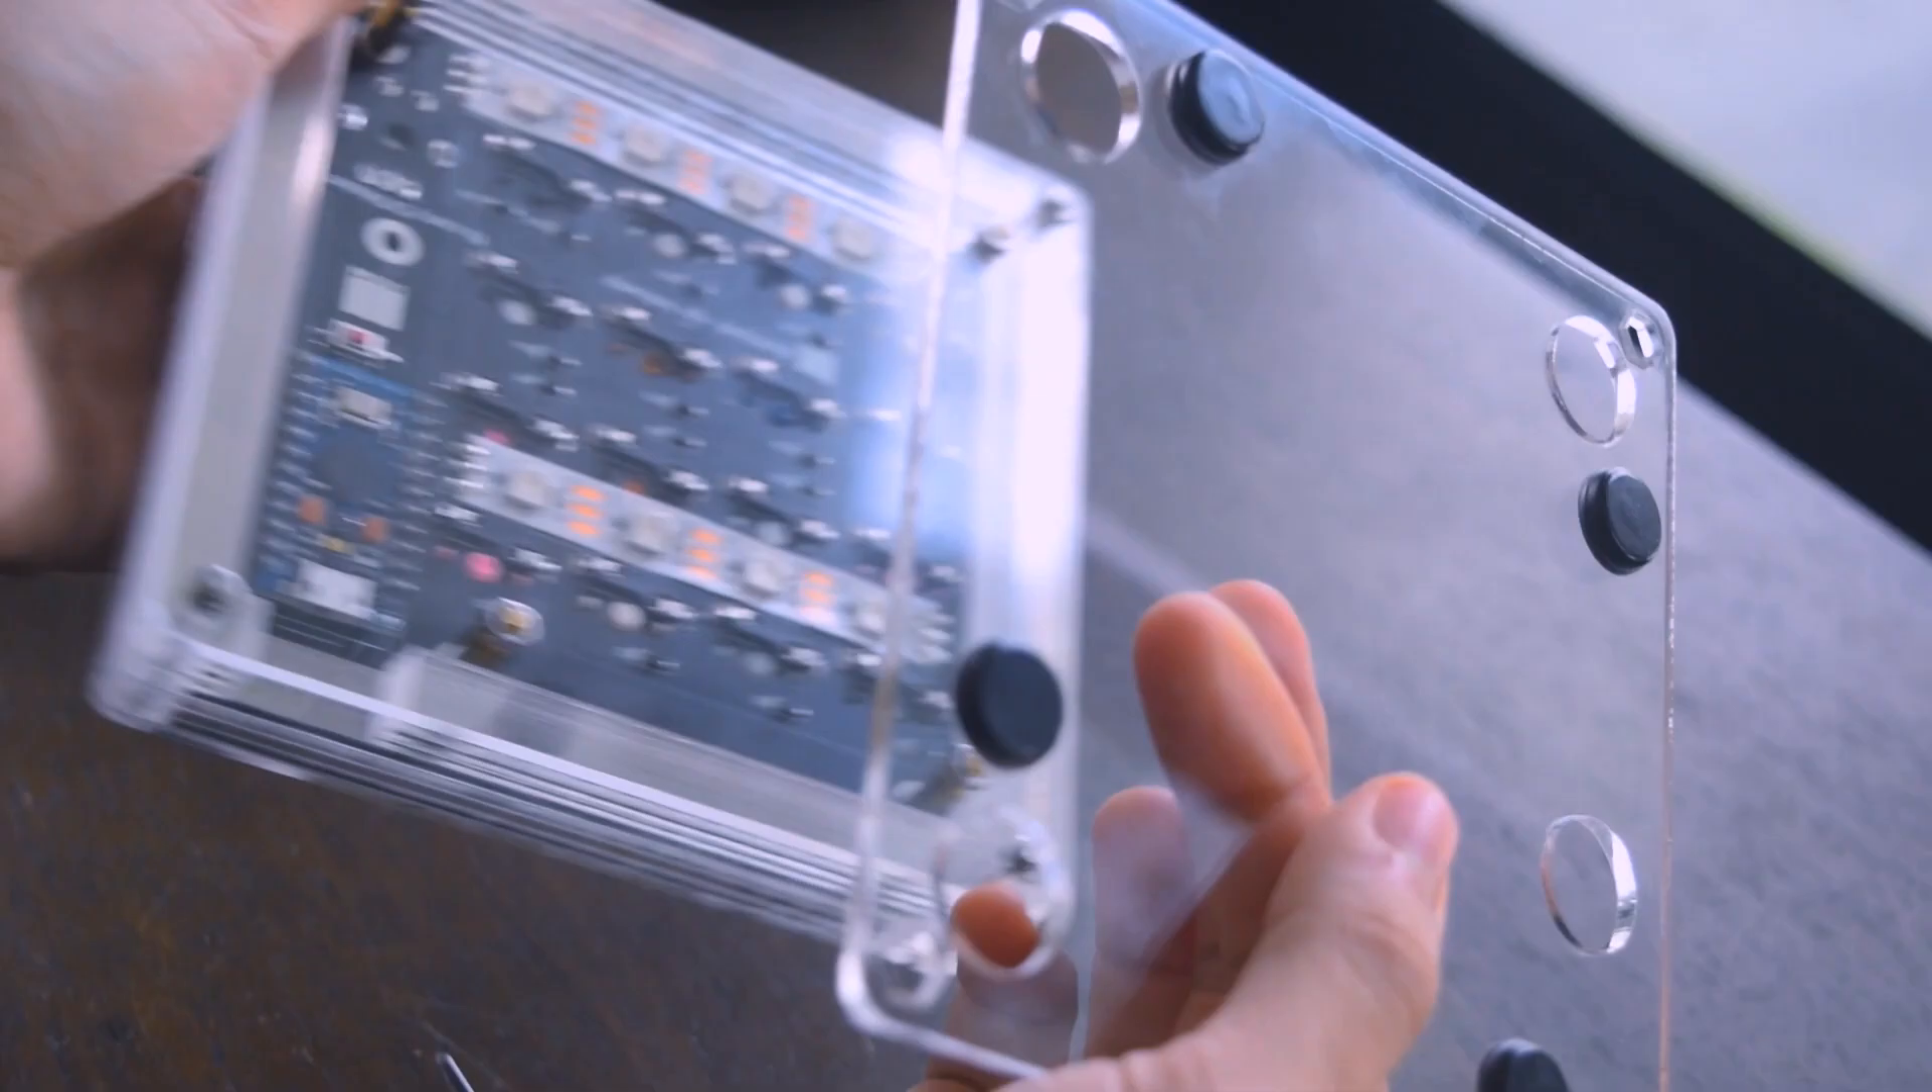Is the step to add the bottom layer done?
No.